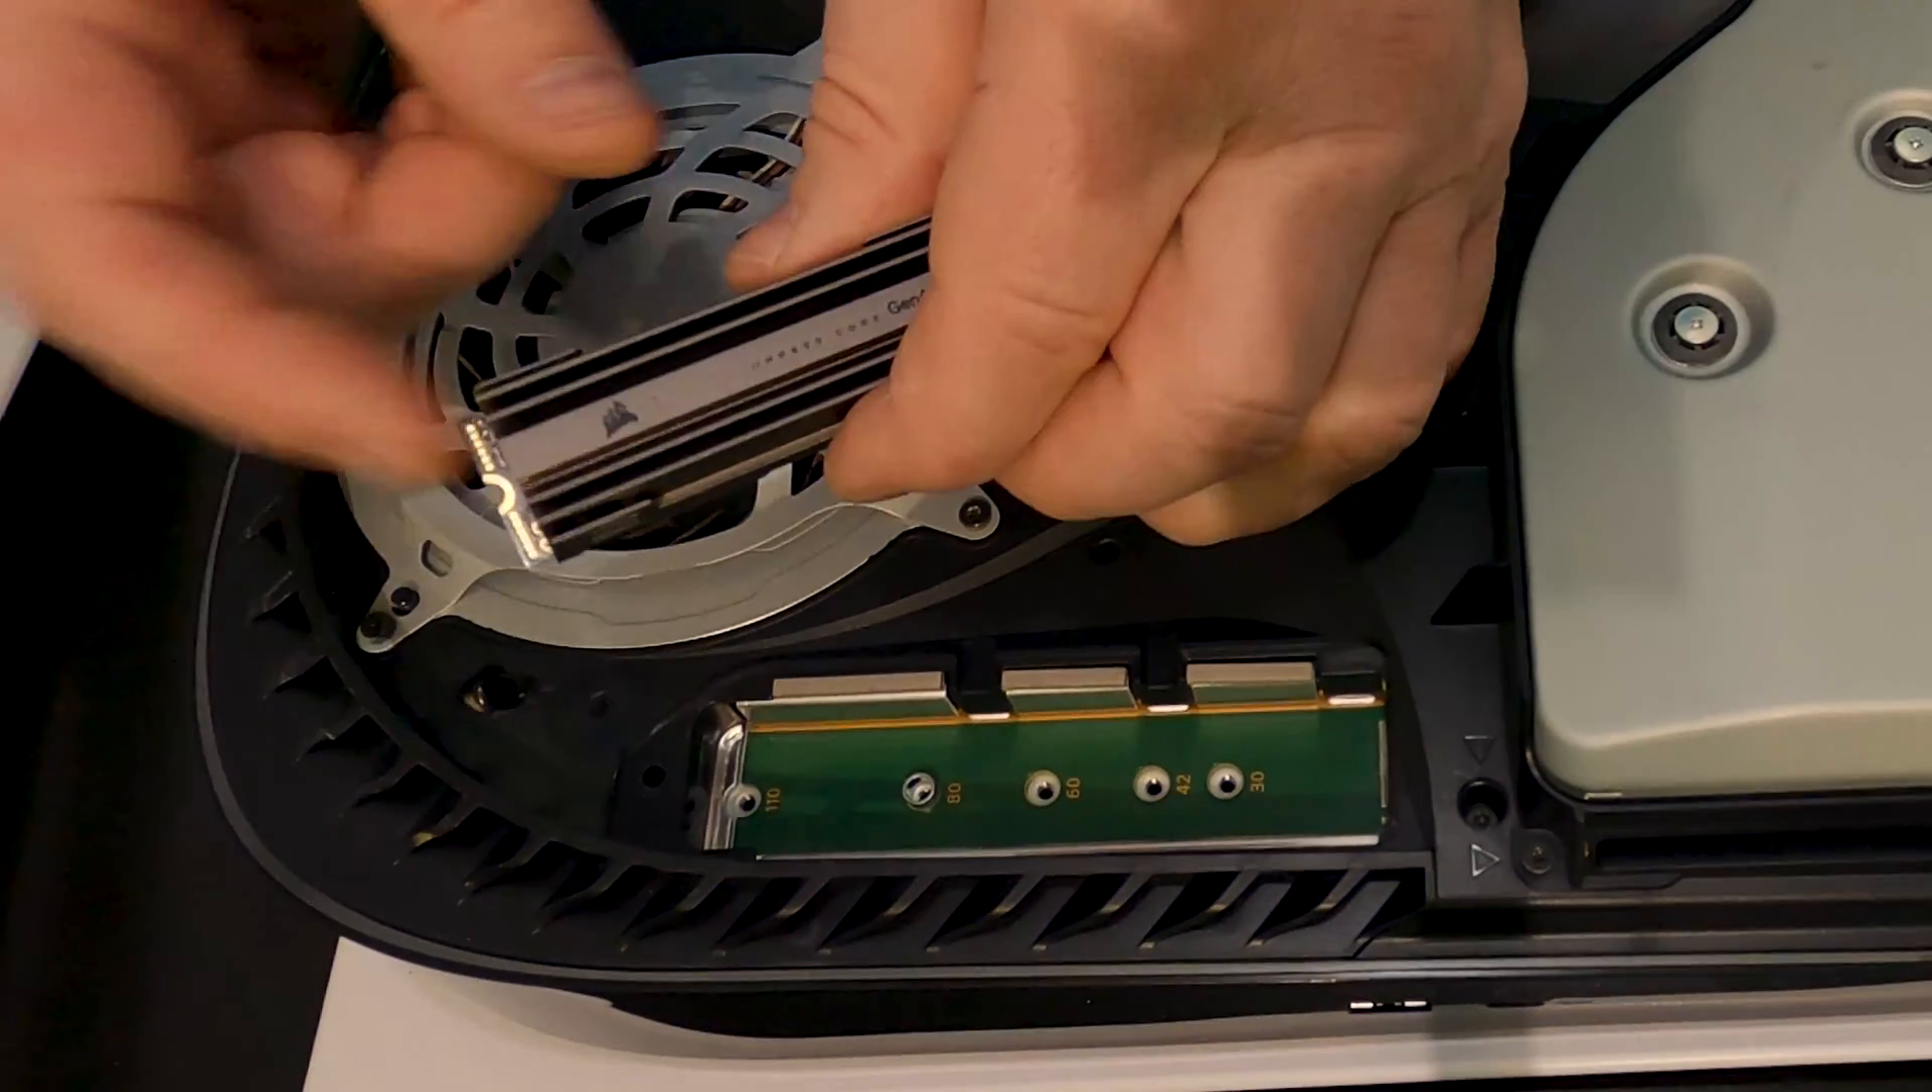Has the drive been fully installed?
No.